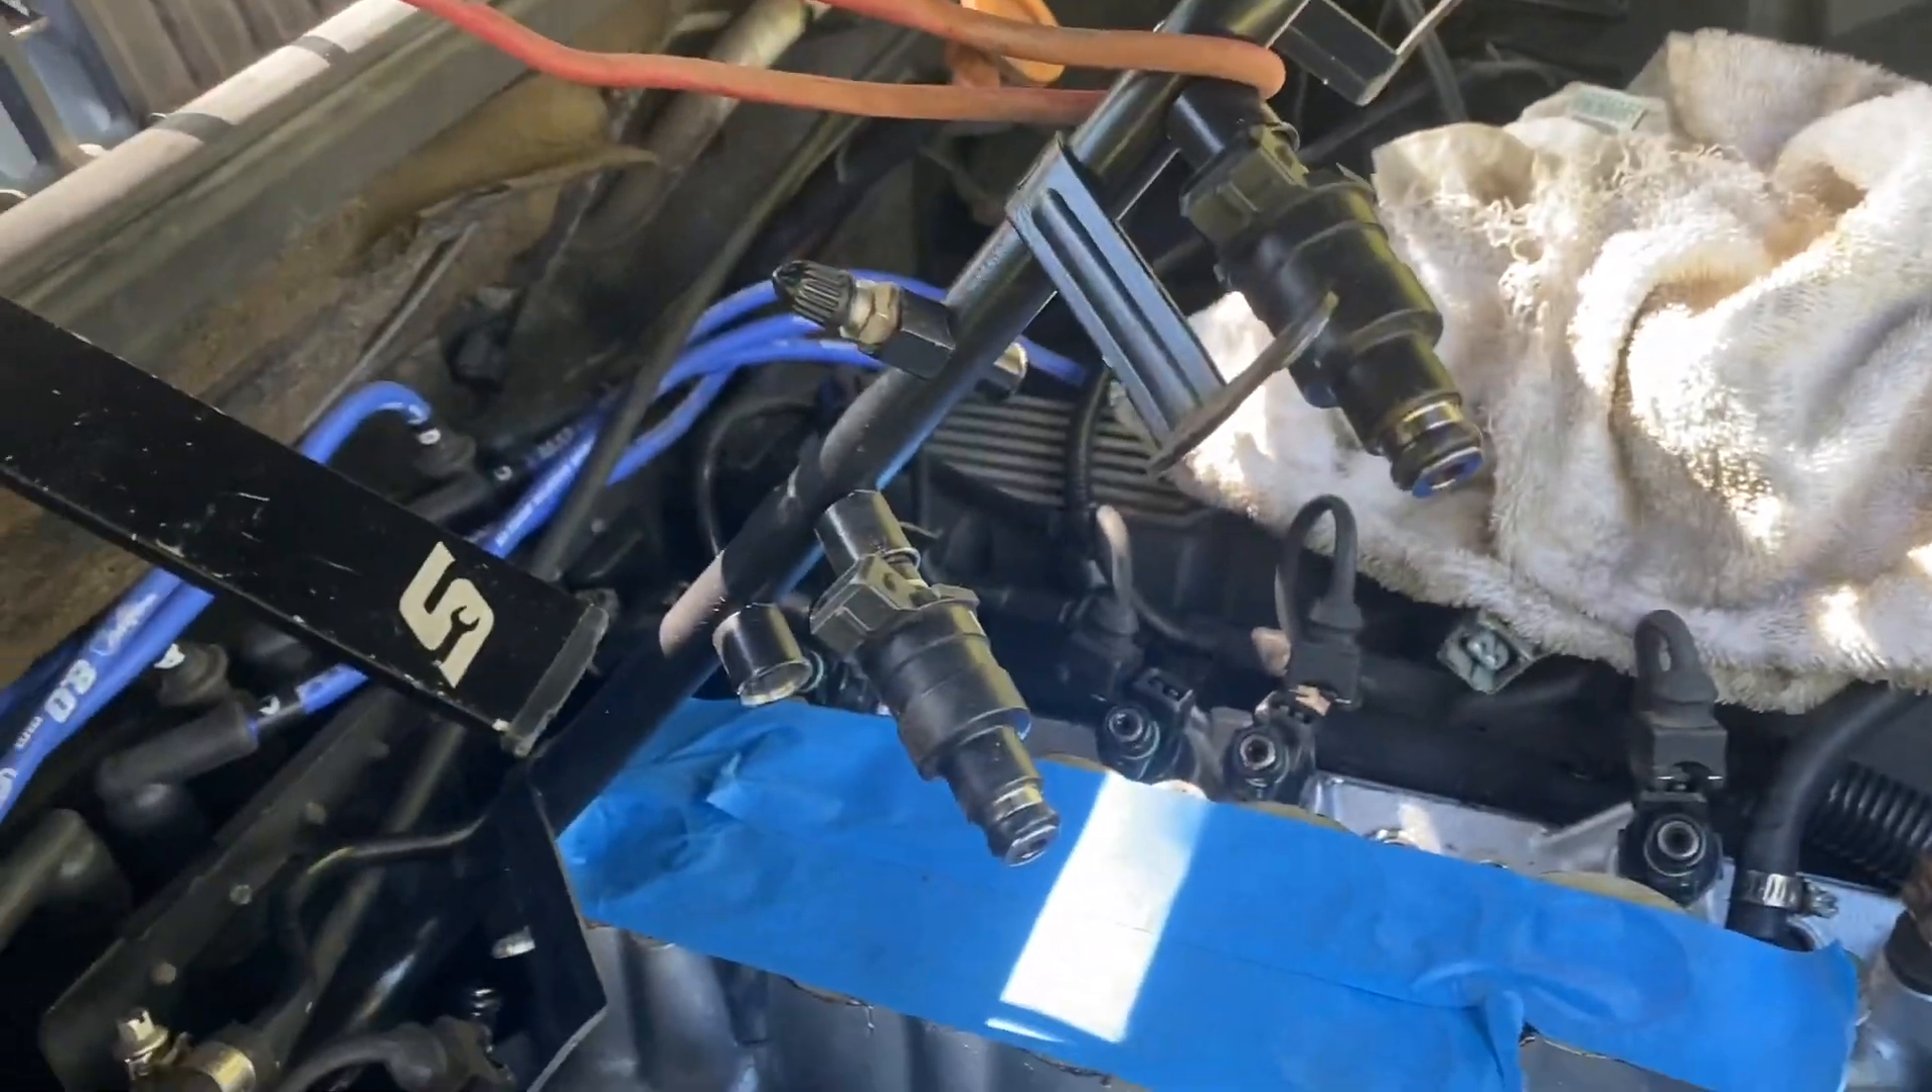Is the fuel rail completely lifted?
Yes.